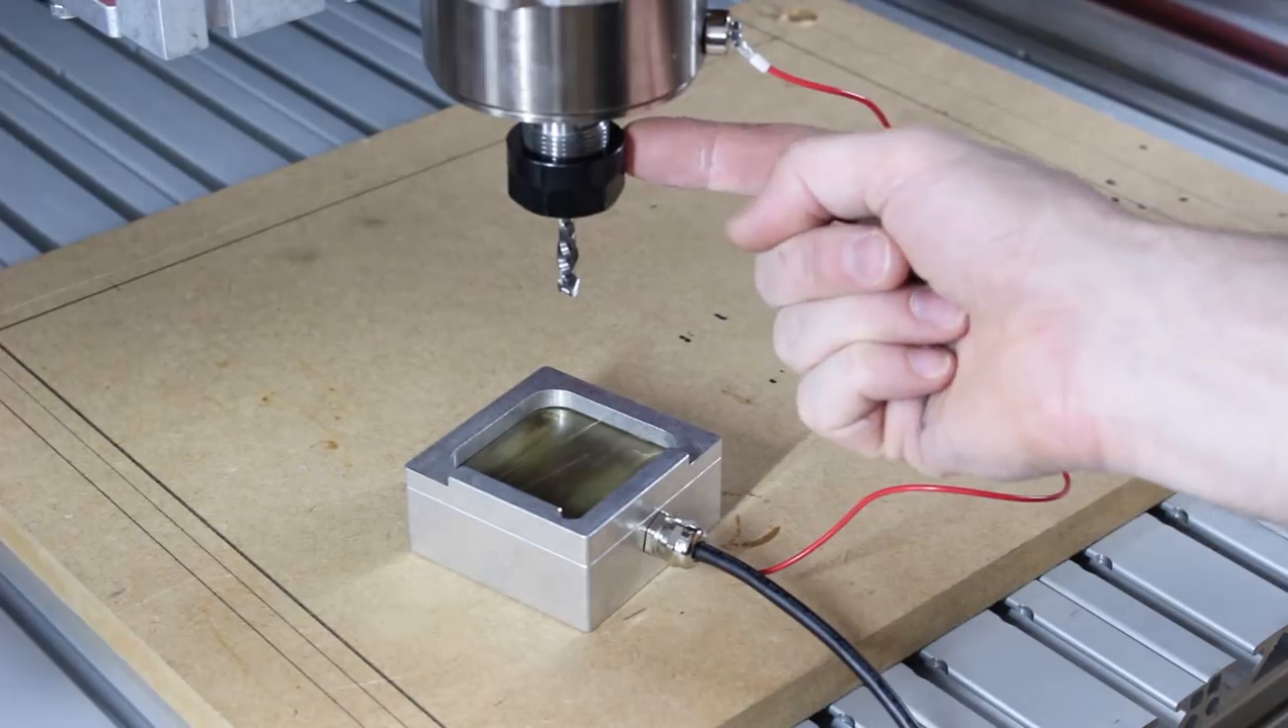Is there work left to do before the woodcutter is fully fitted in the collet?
No.